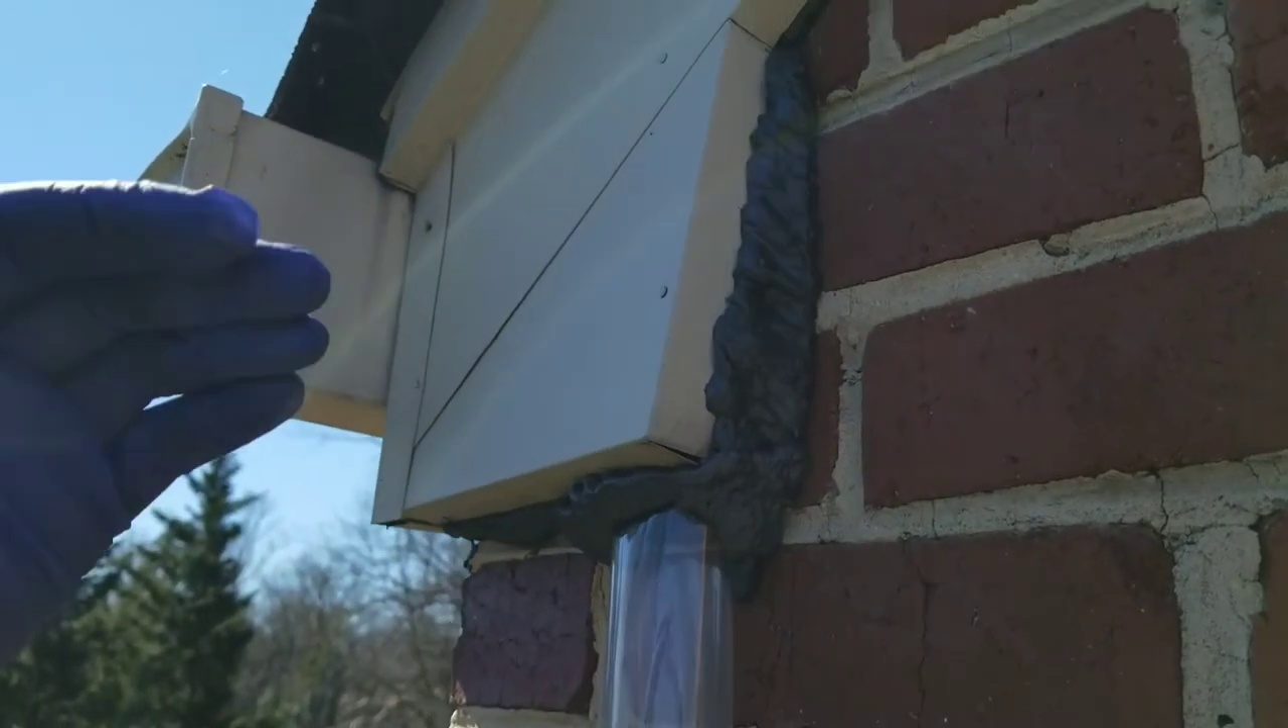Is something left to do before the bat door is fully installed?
No.